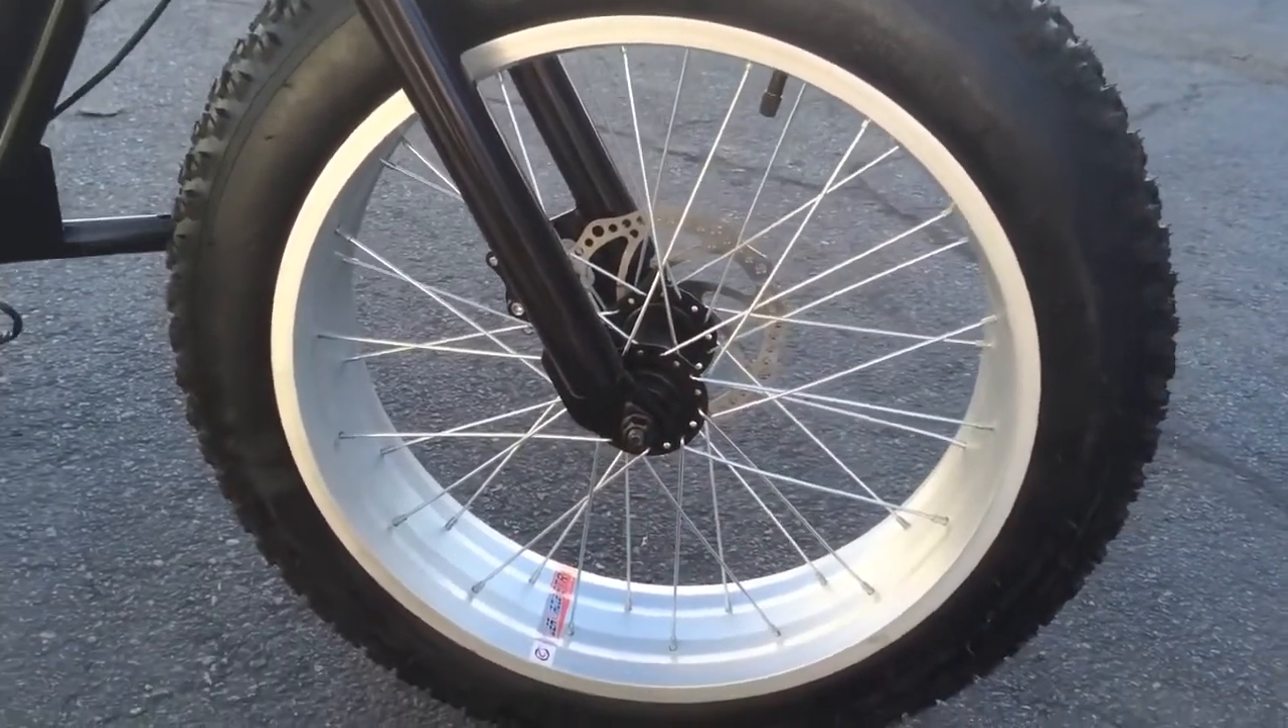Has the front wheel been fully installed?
Yes.